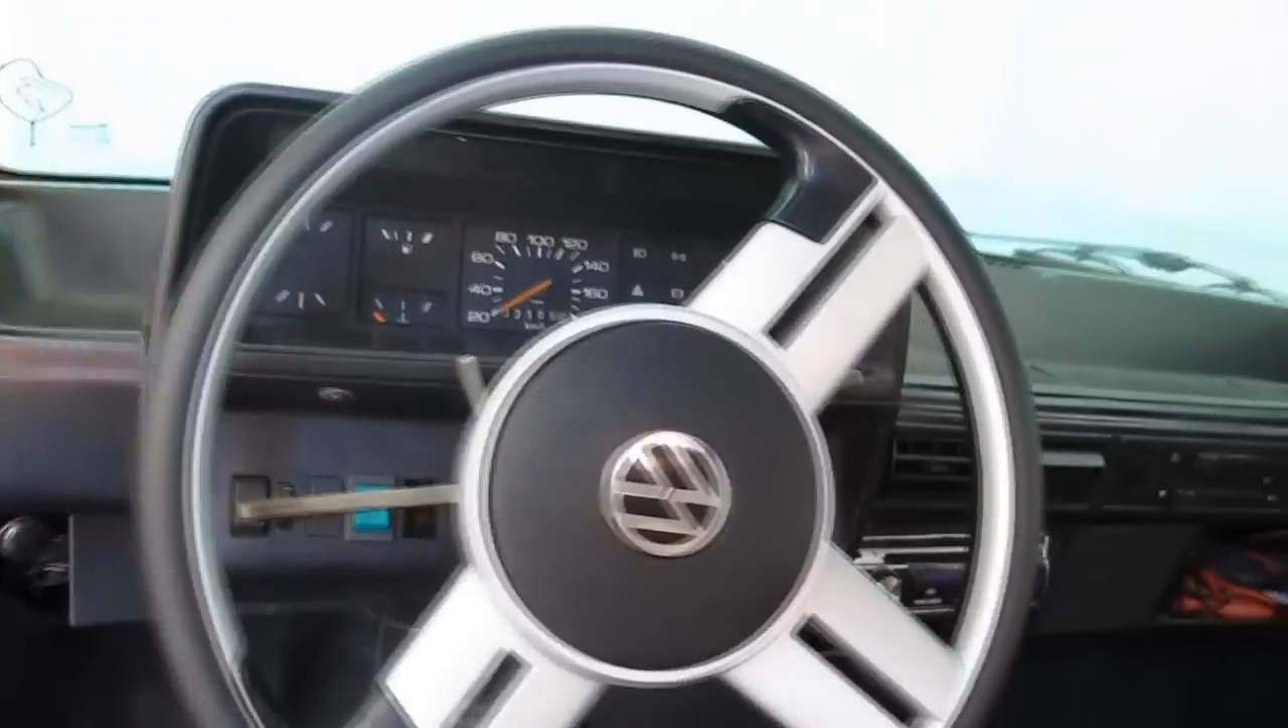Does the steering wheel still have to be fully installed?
No.